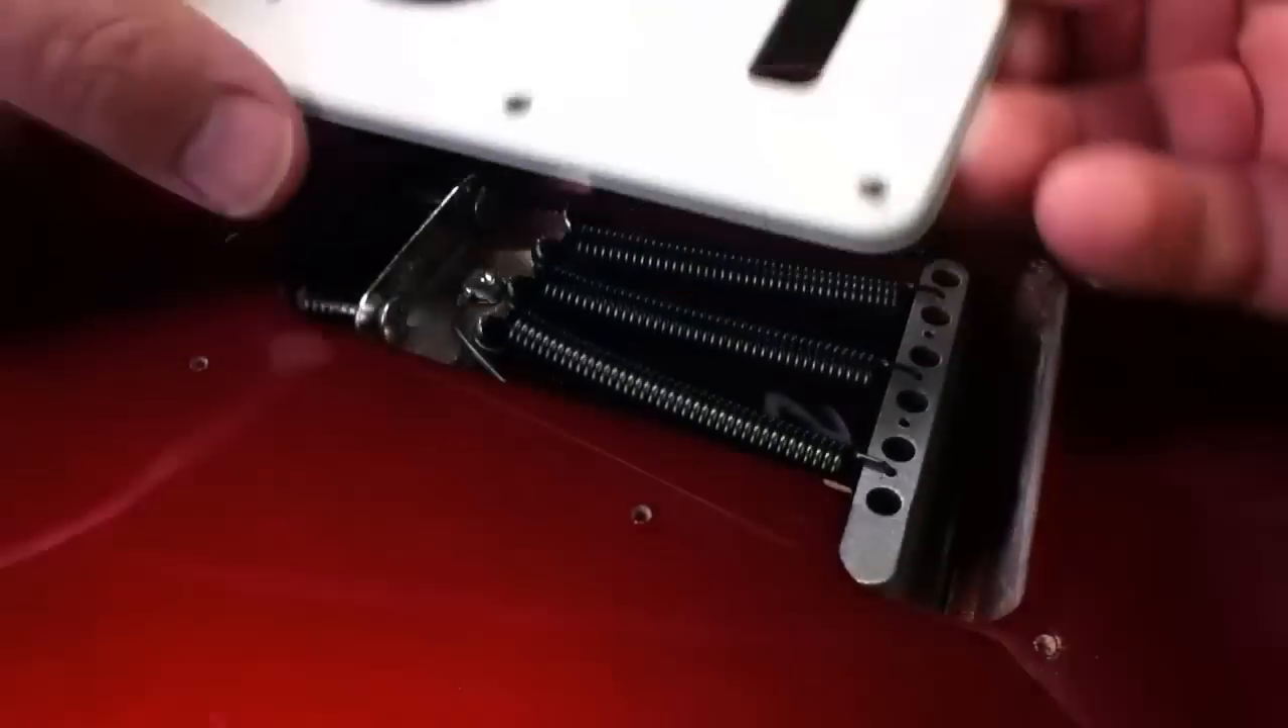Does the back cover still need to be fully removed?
No.